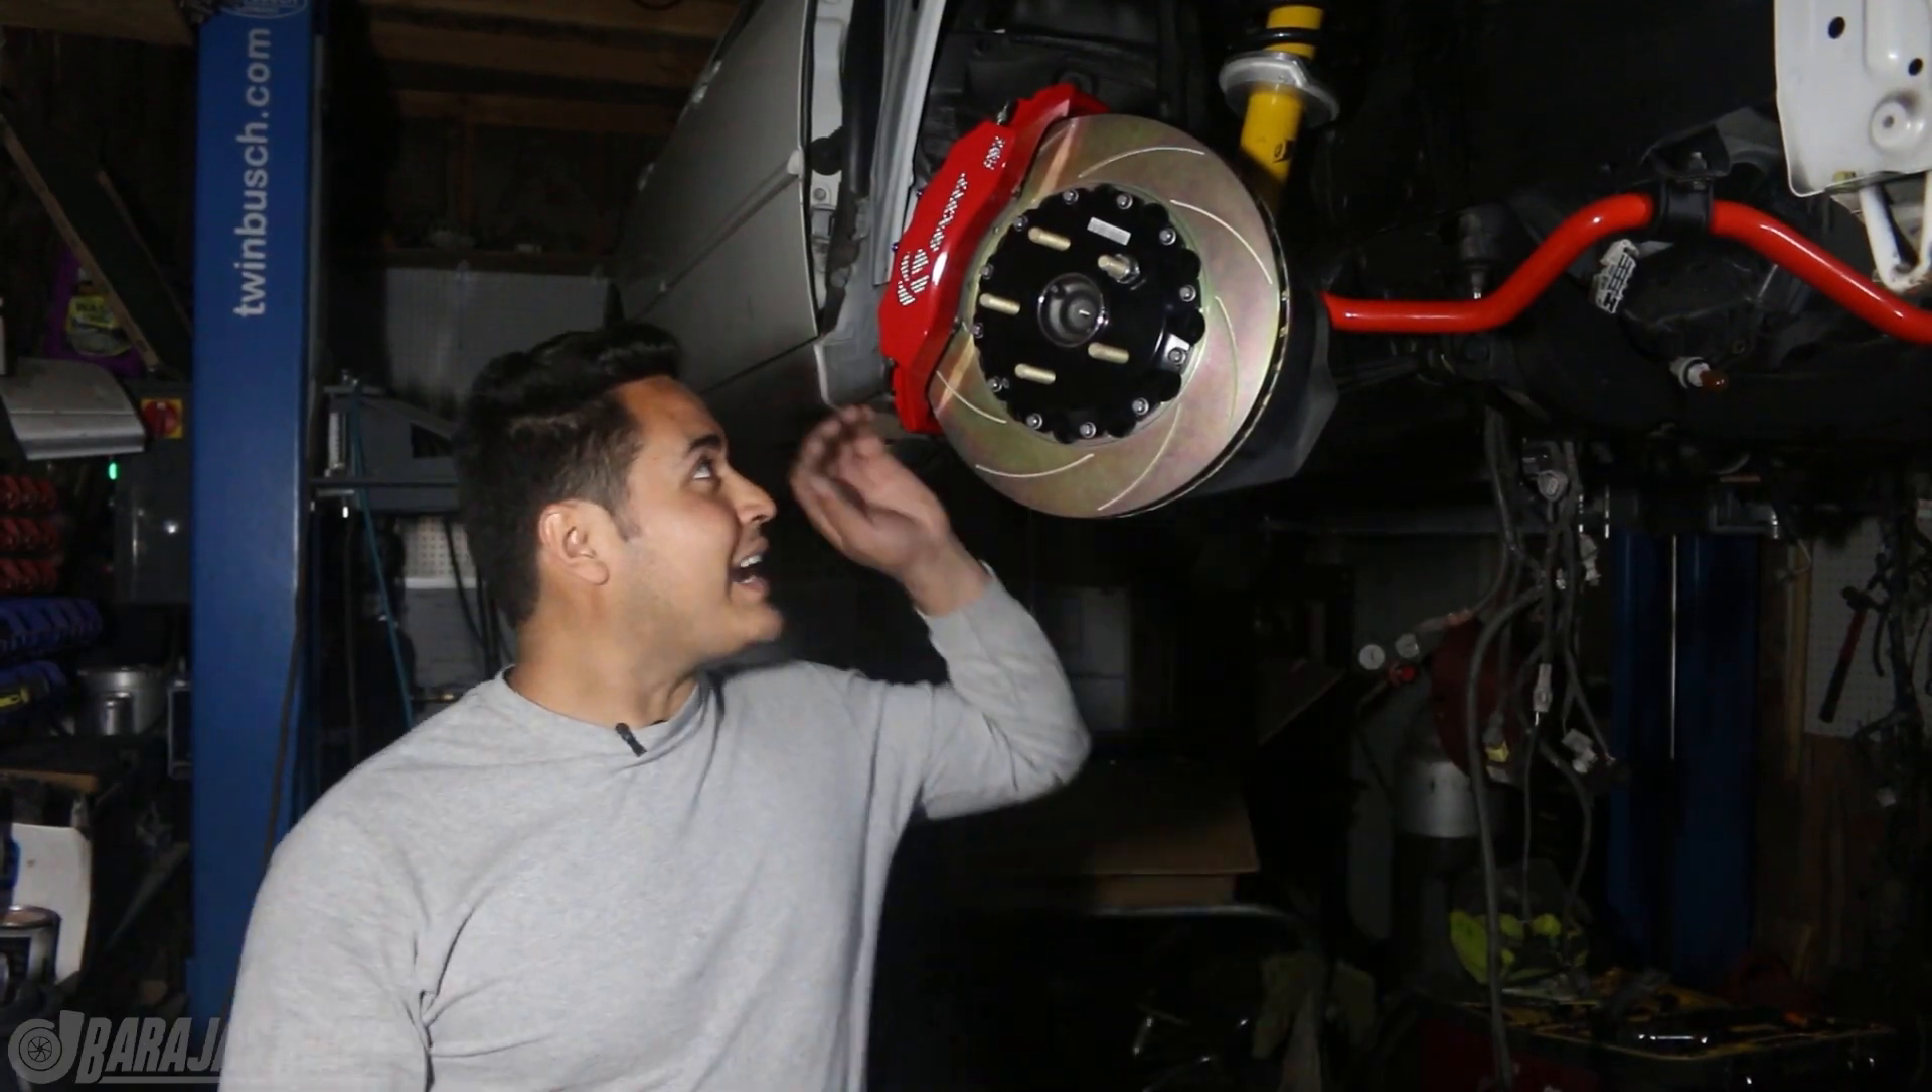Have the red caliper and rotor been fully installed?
Yes.